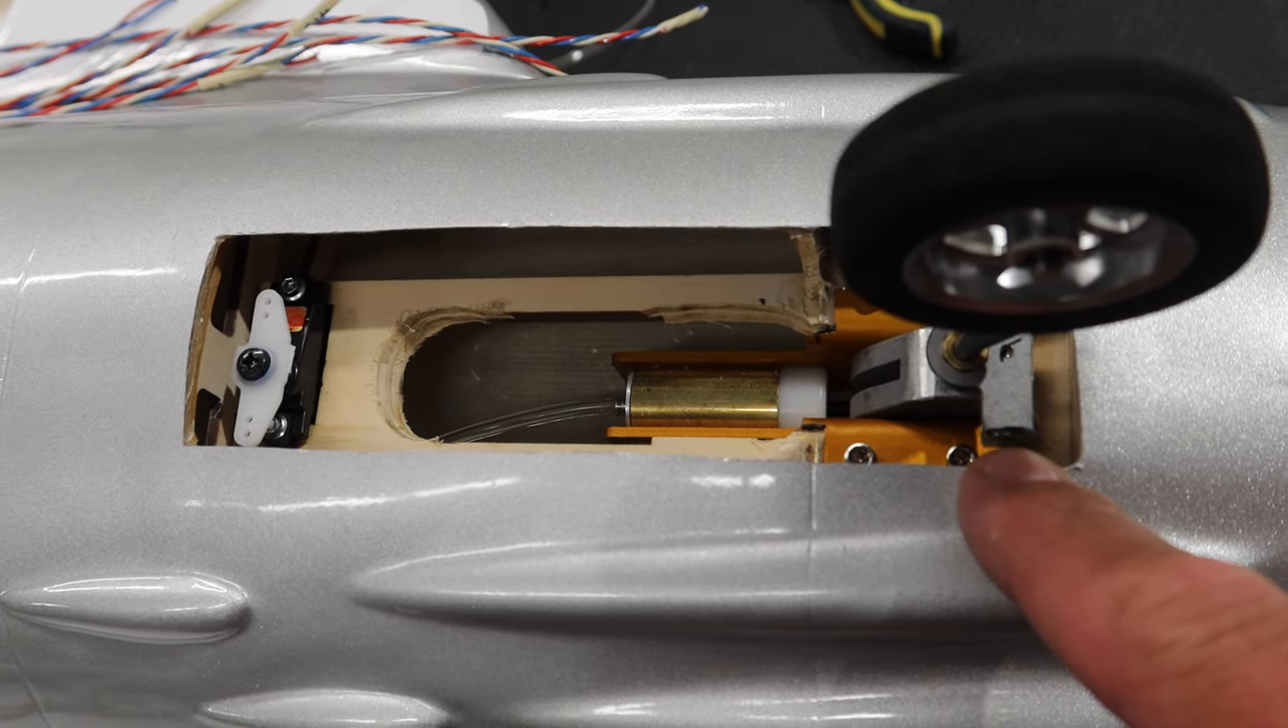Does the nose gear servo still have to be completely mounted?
No.